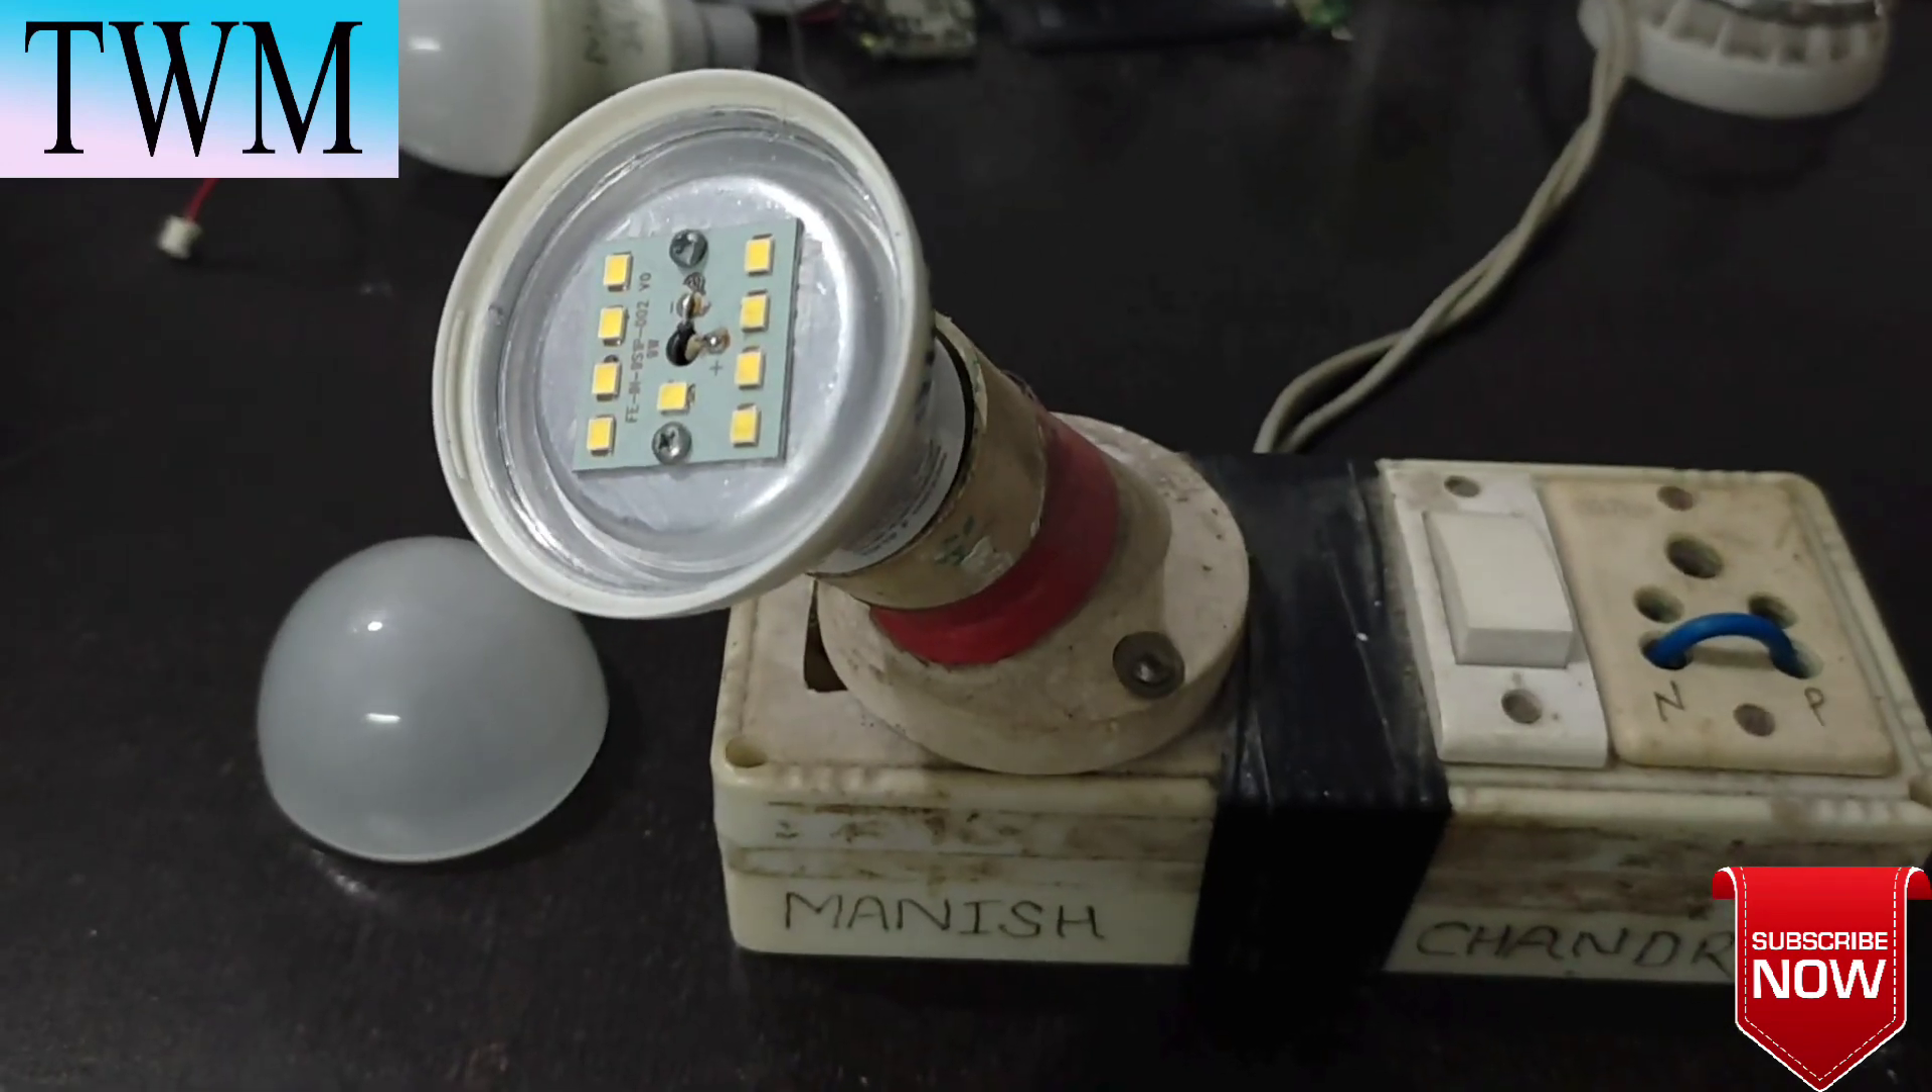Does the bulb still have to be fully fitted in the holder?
No.